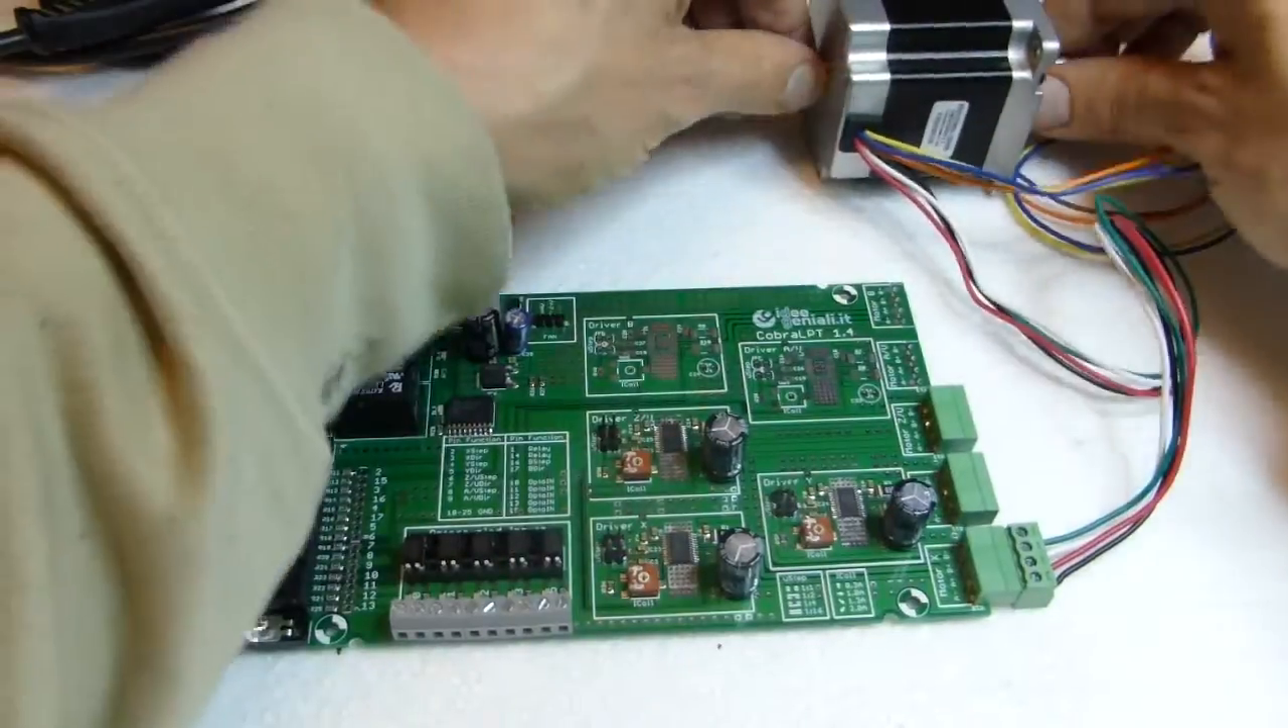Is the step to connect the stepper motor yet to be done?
No.